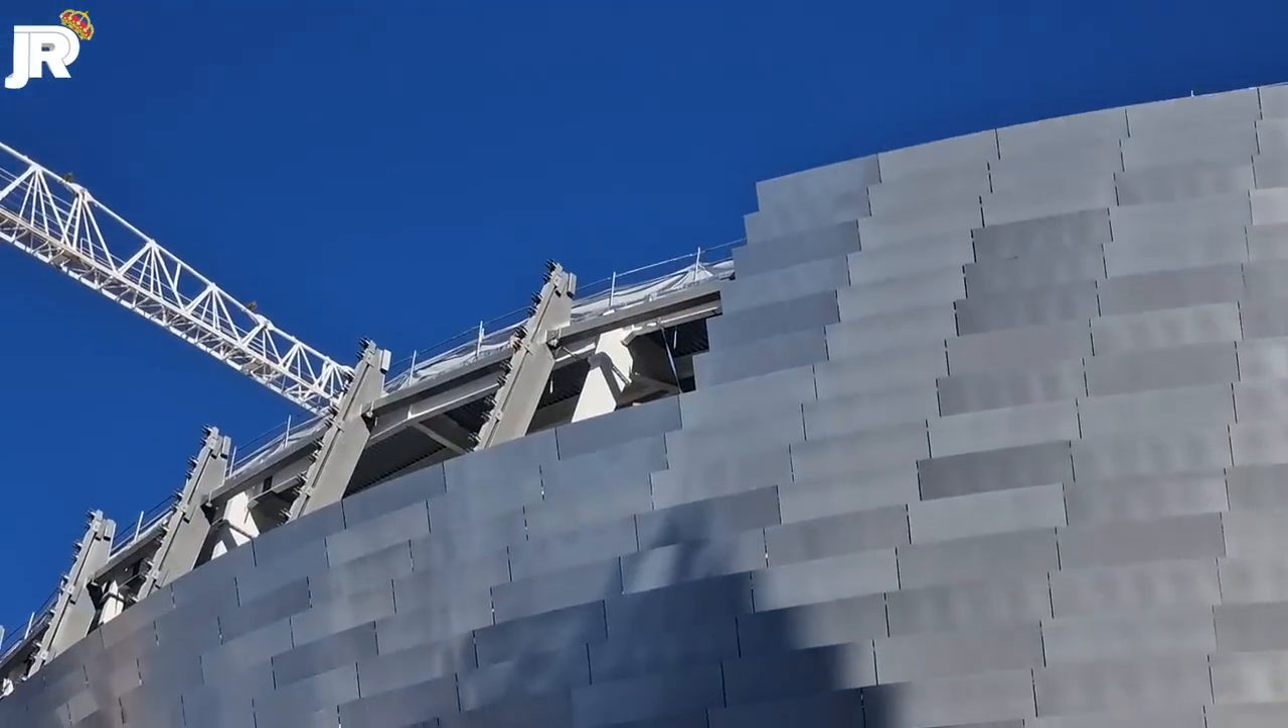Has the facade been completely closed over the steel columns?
No.